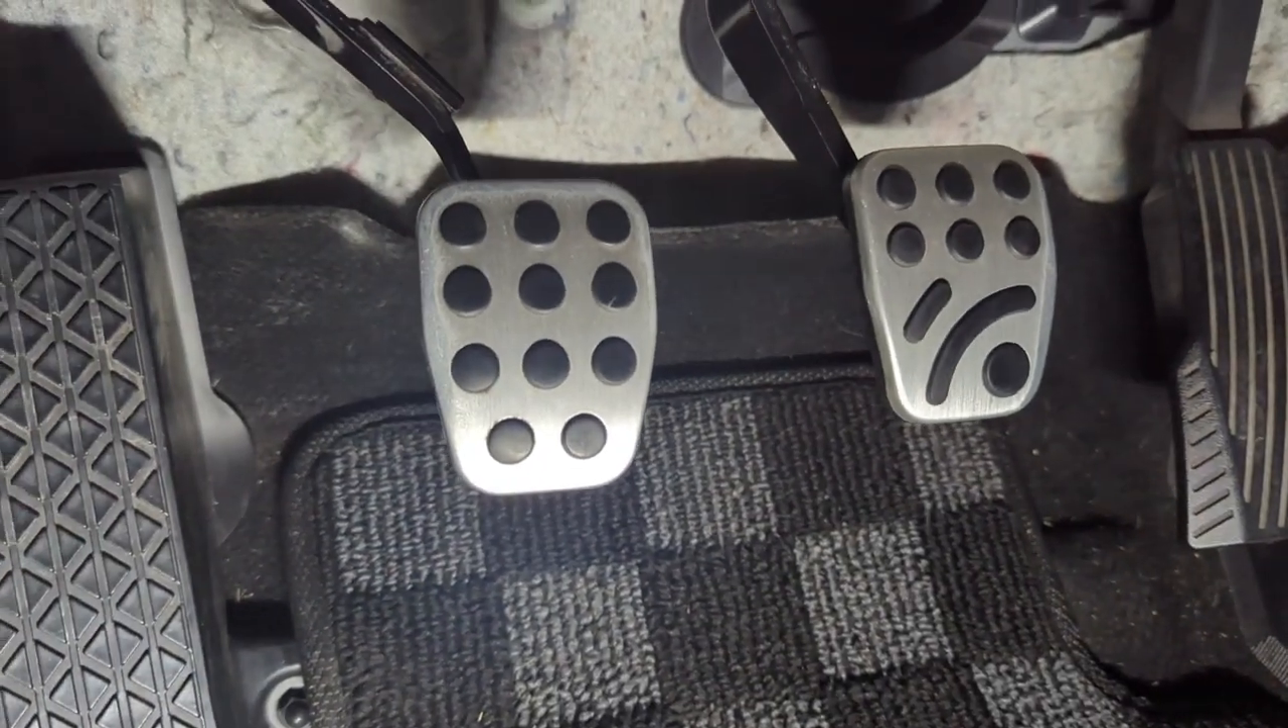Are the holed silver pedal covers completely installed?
Yes.